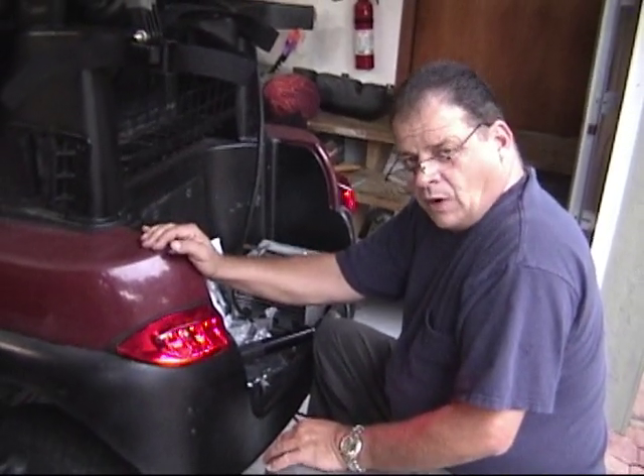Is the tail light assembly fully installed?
Yes.